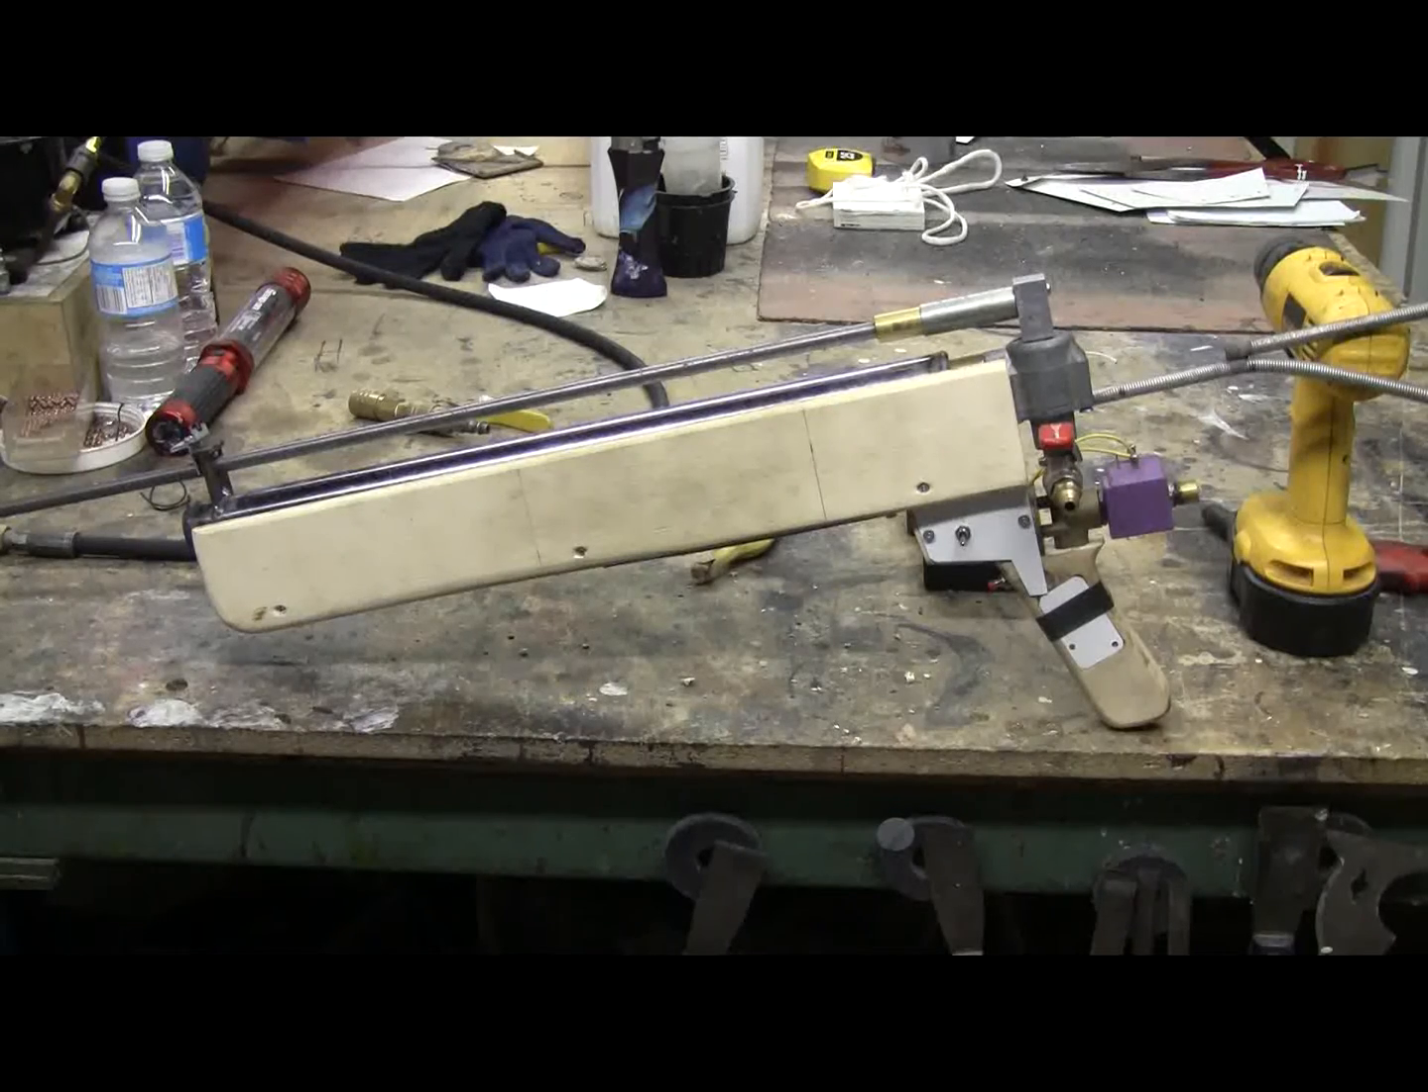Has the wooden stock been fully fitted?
Yes.